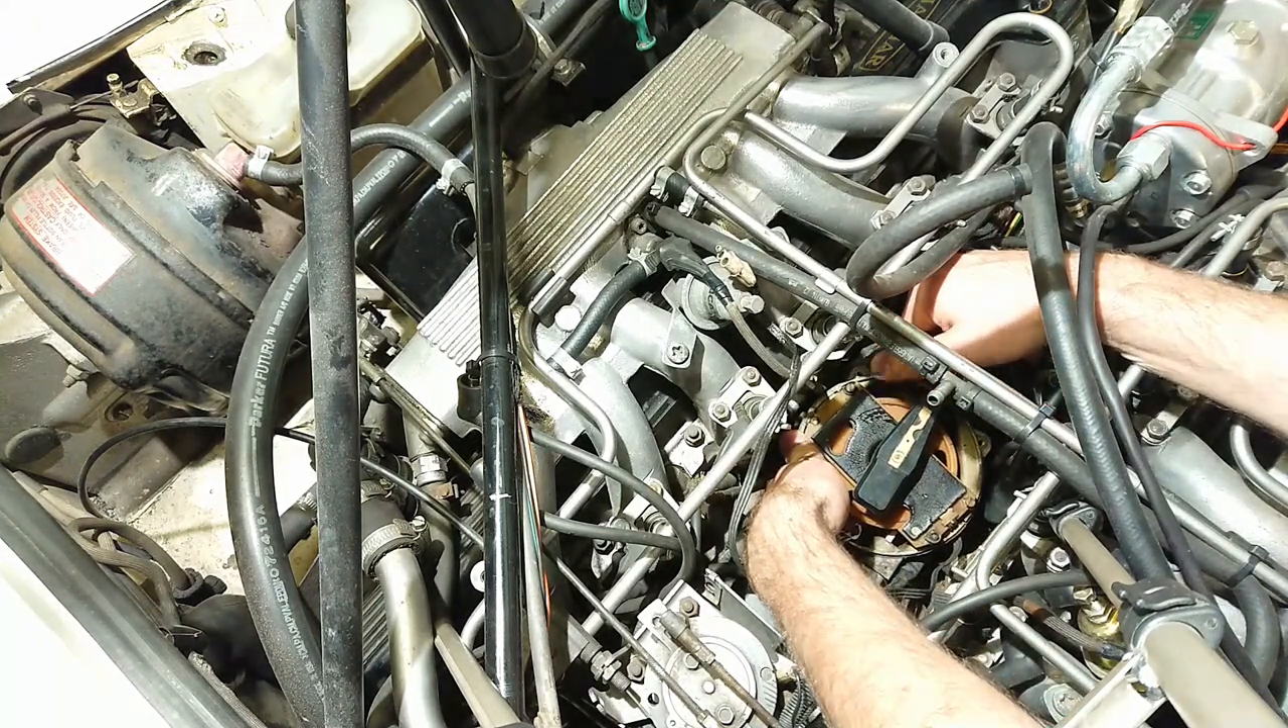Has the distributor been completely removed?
No.